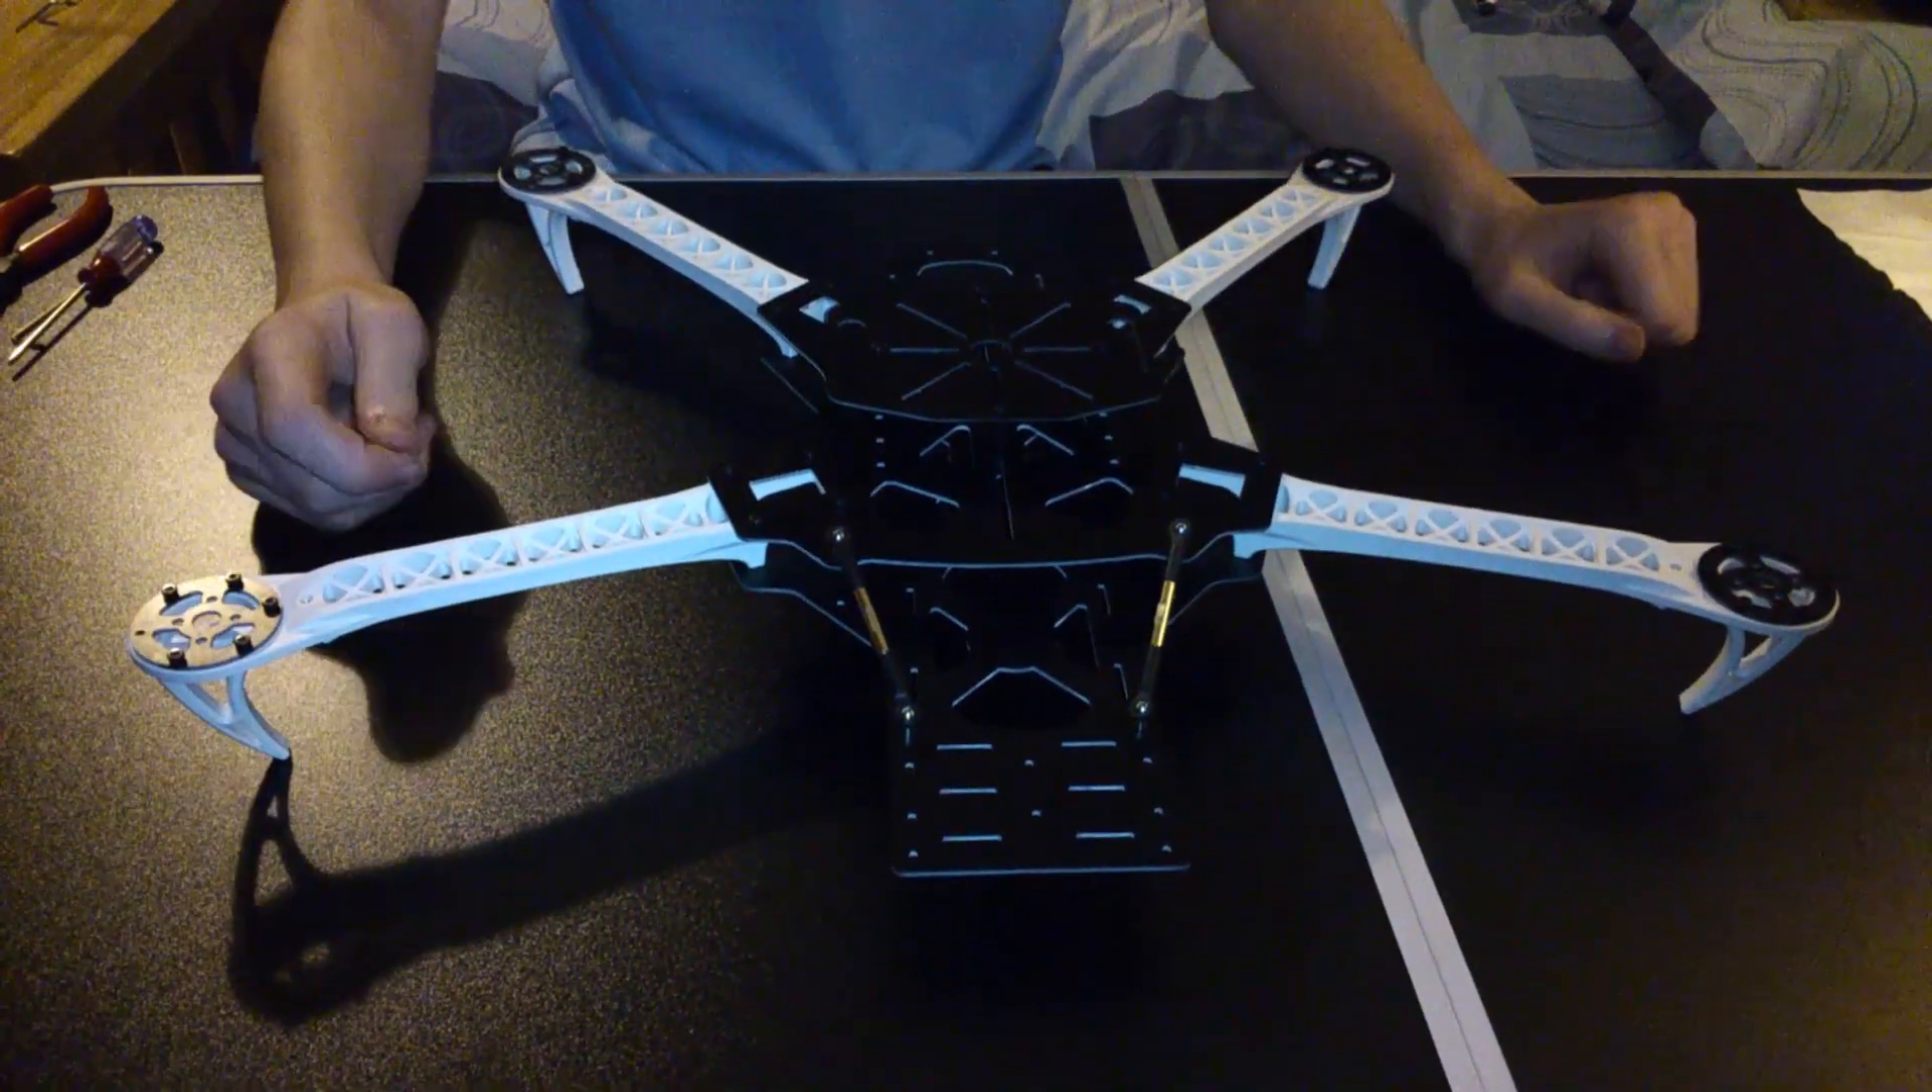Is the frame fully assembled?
Yes.